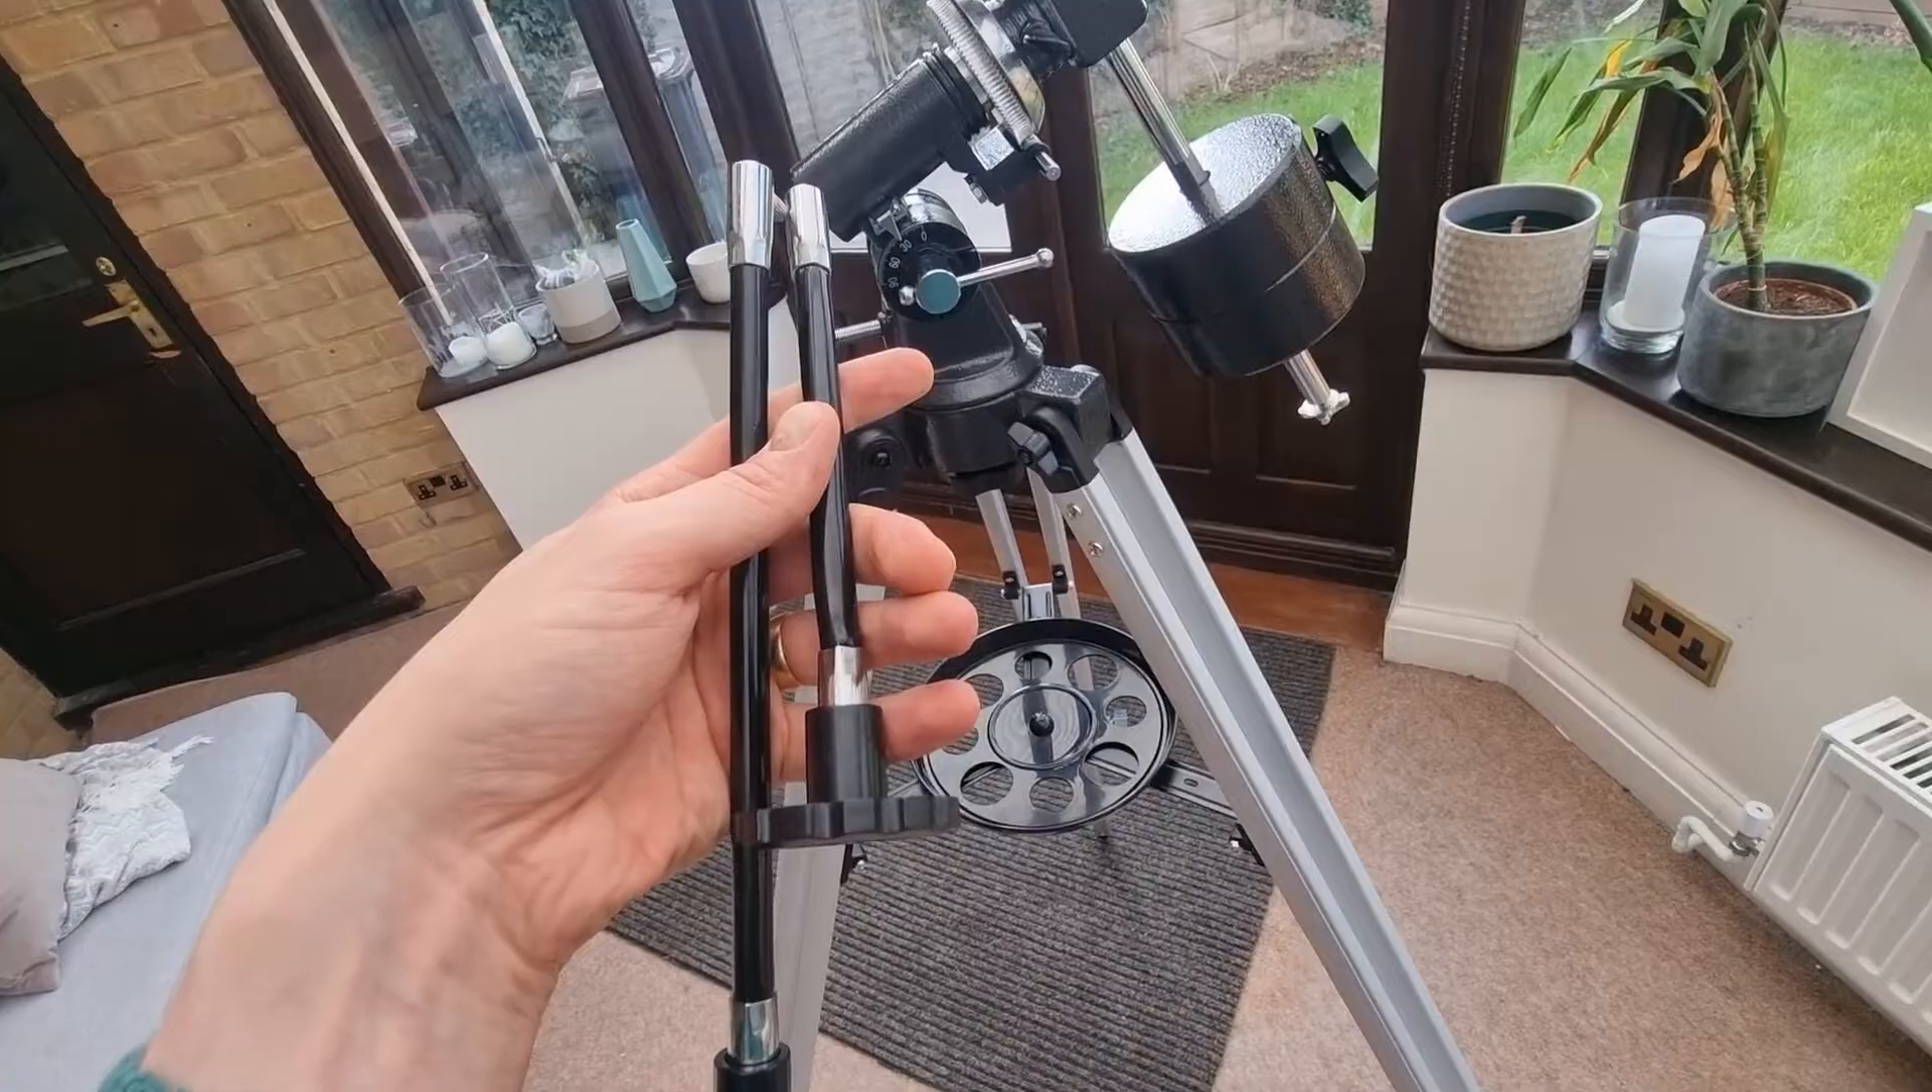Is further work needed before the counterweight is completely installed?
No.